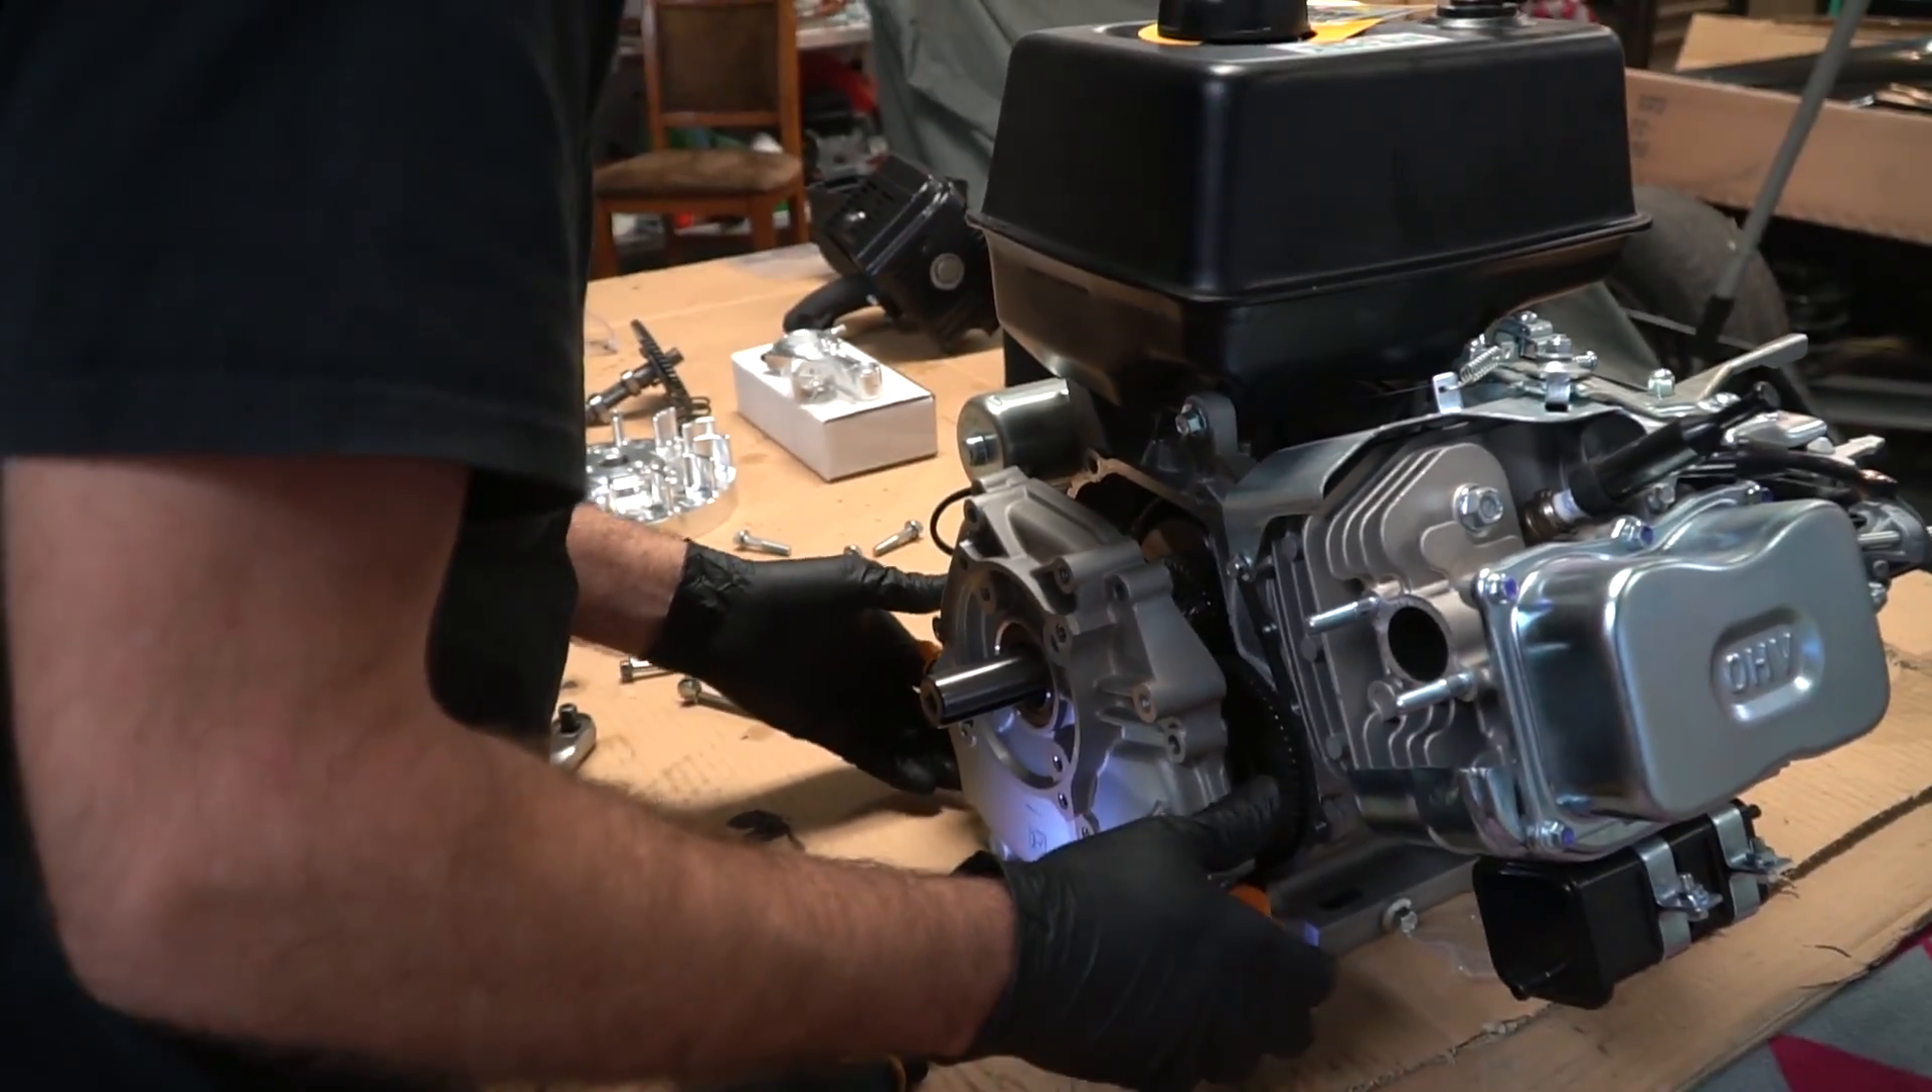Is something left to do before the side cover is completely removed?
Yes.